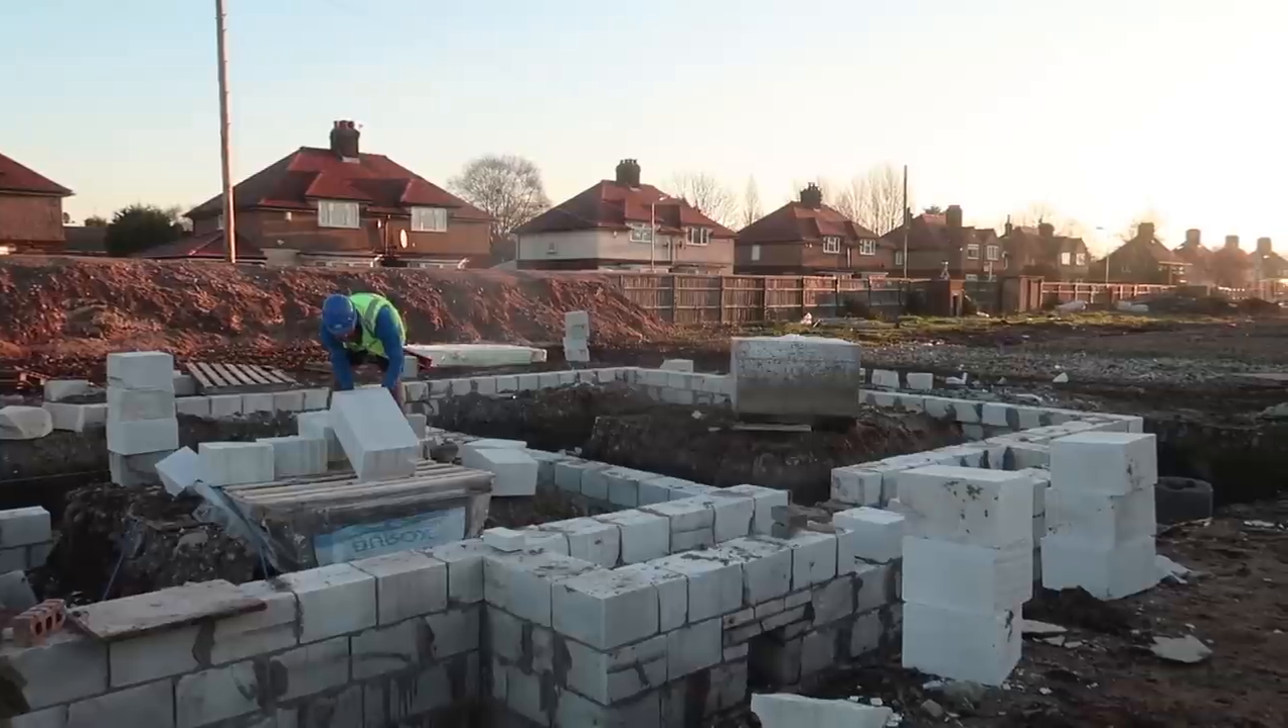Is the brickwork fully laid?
No.